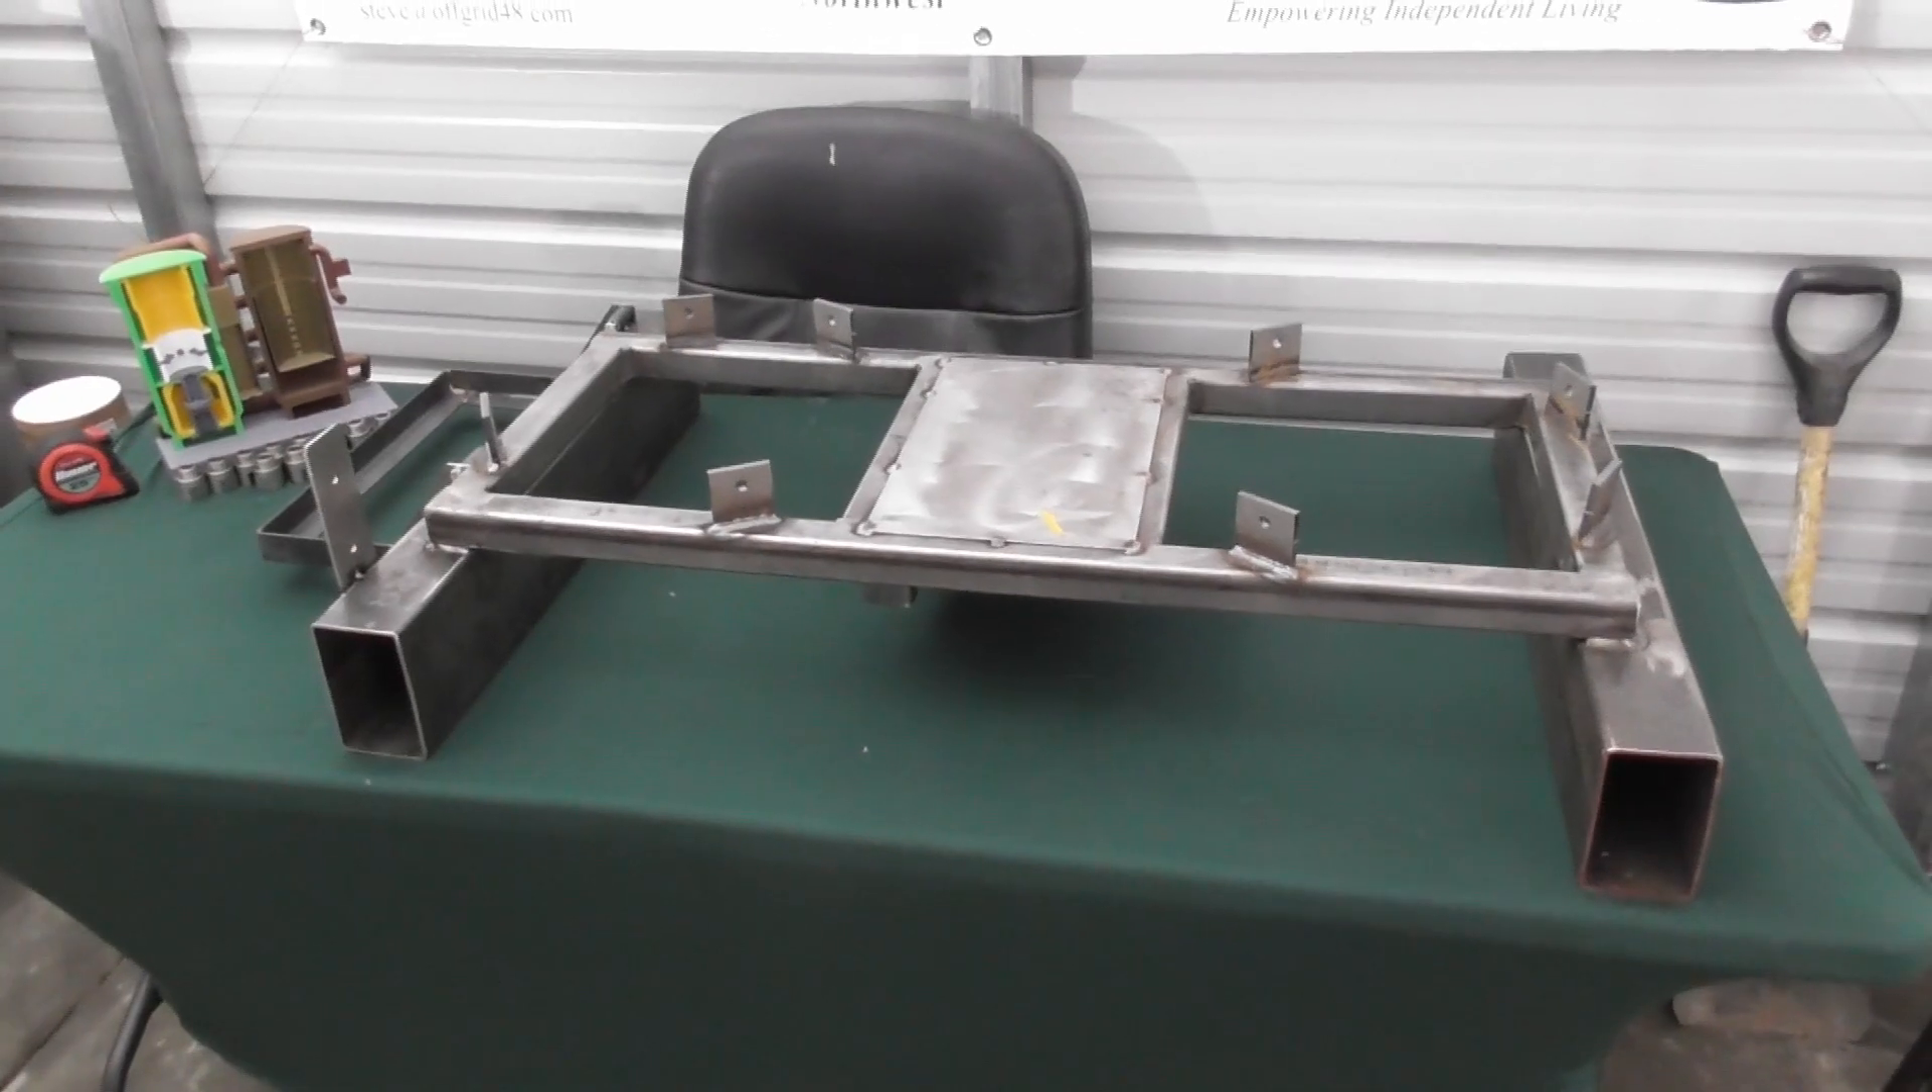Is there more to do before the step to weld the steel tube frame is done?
No.